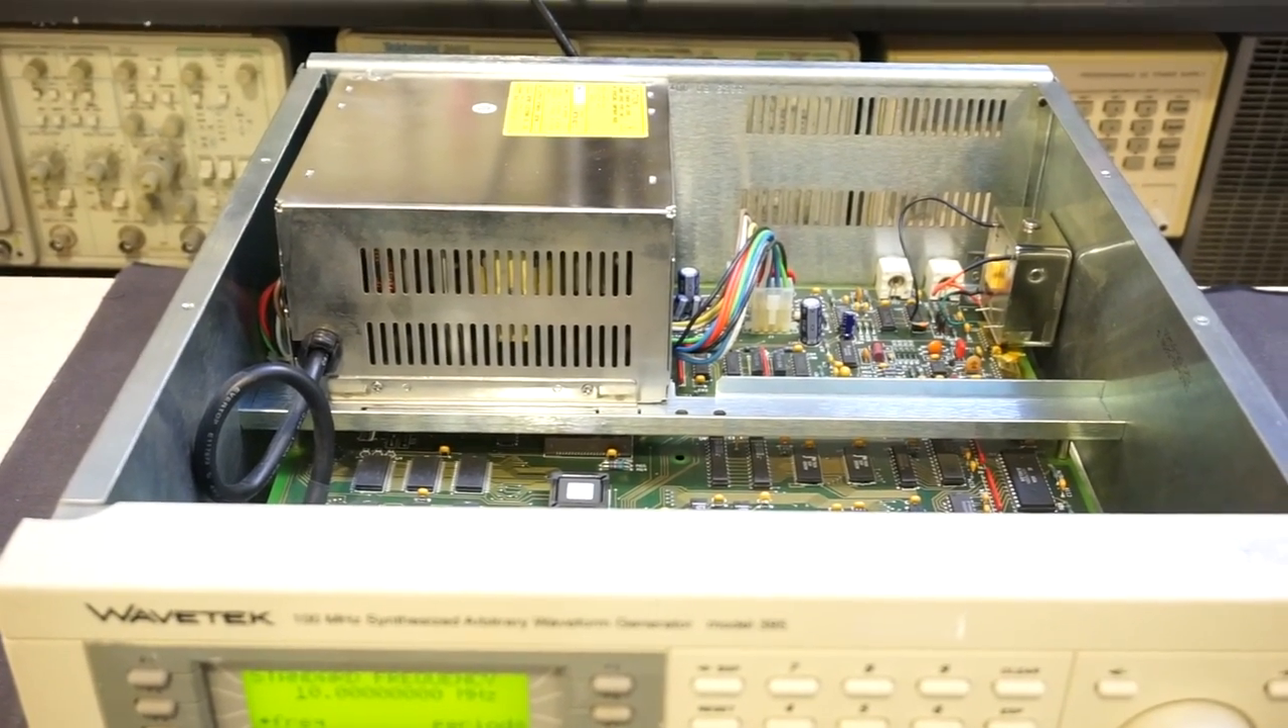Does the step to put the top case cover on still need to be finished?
Yes.